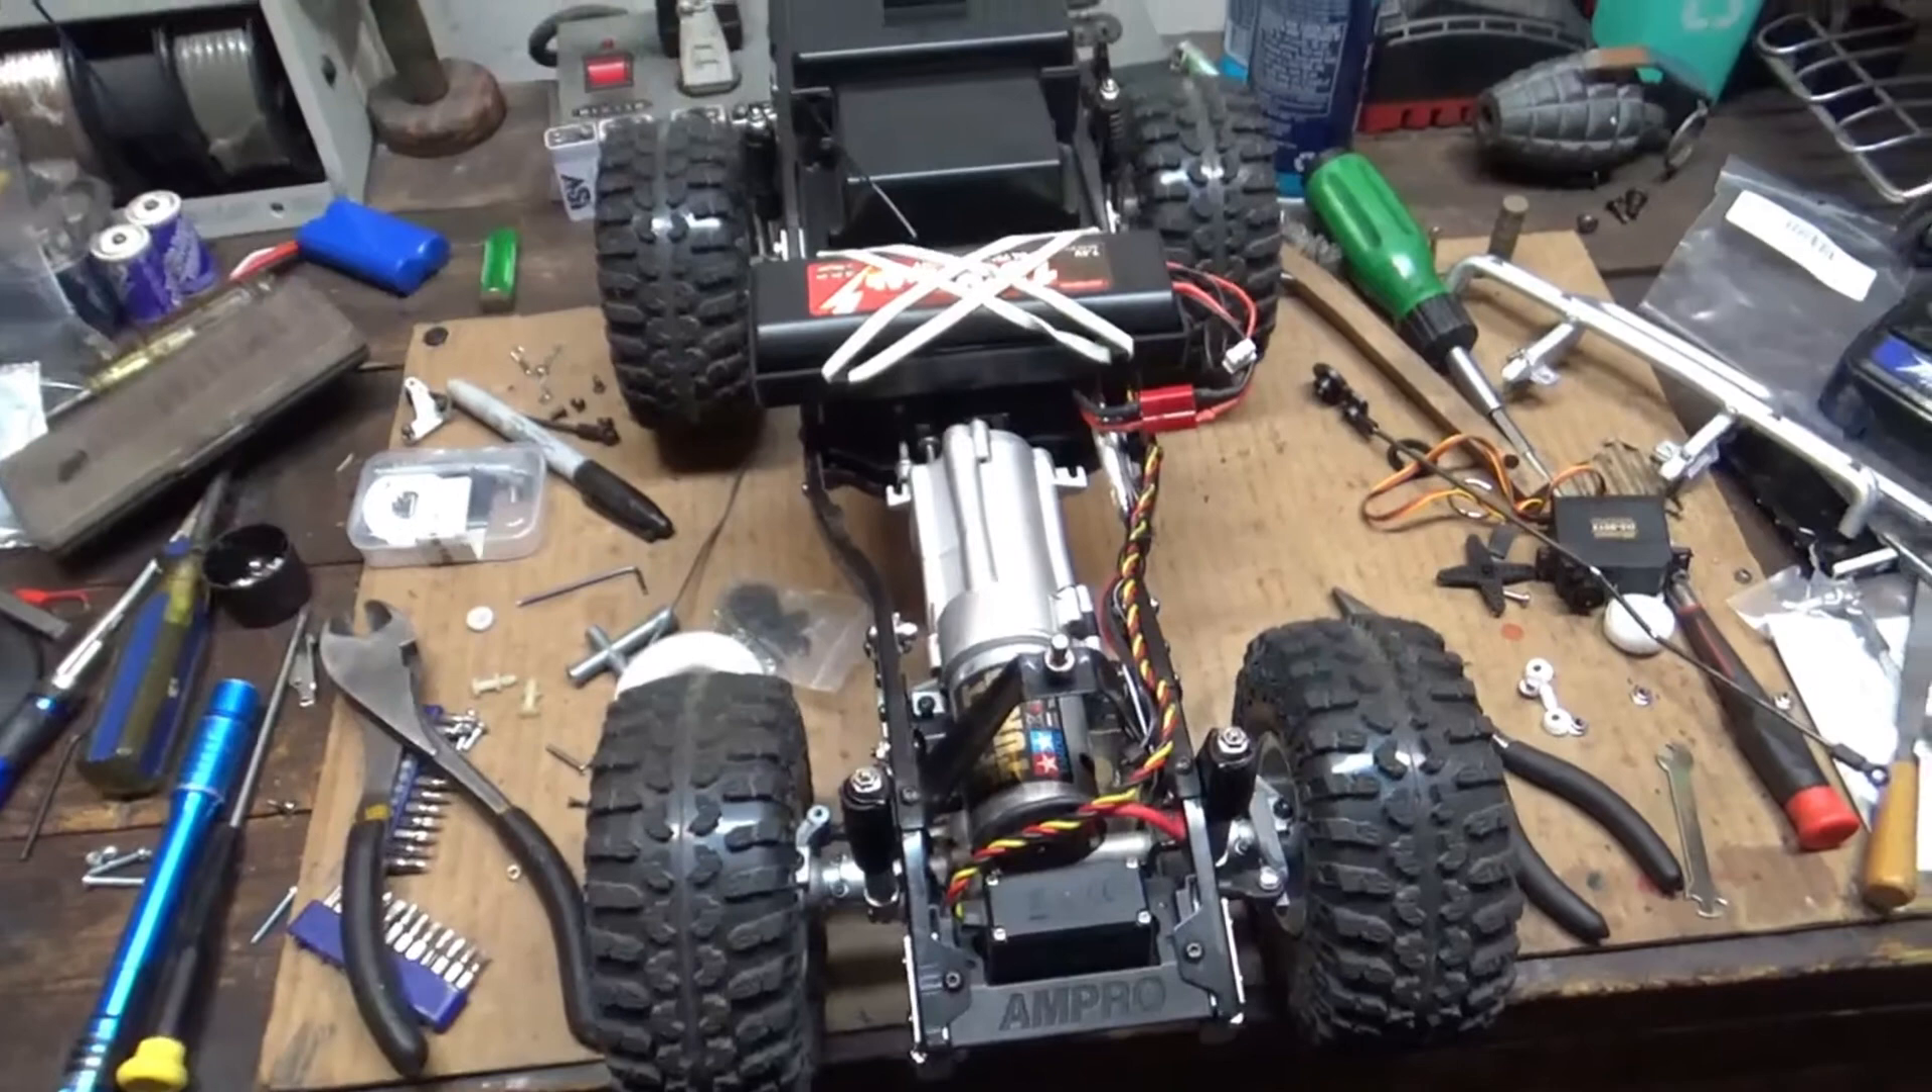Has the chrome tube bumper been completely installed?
No.